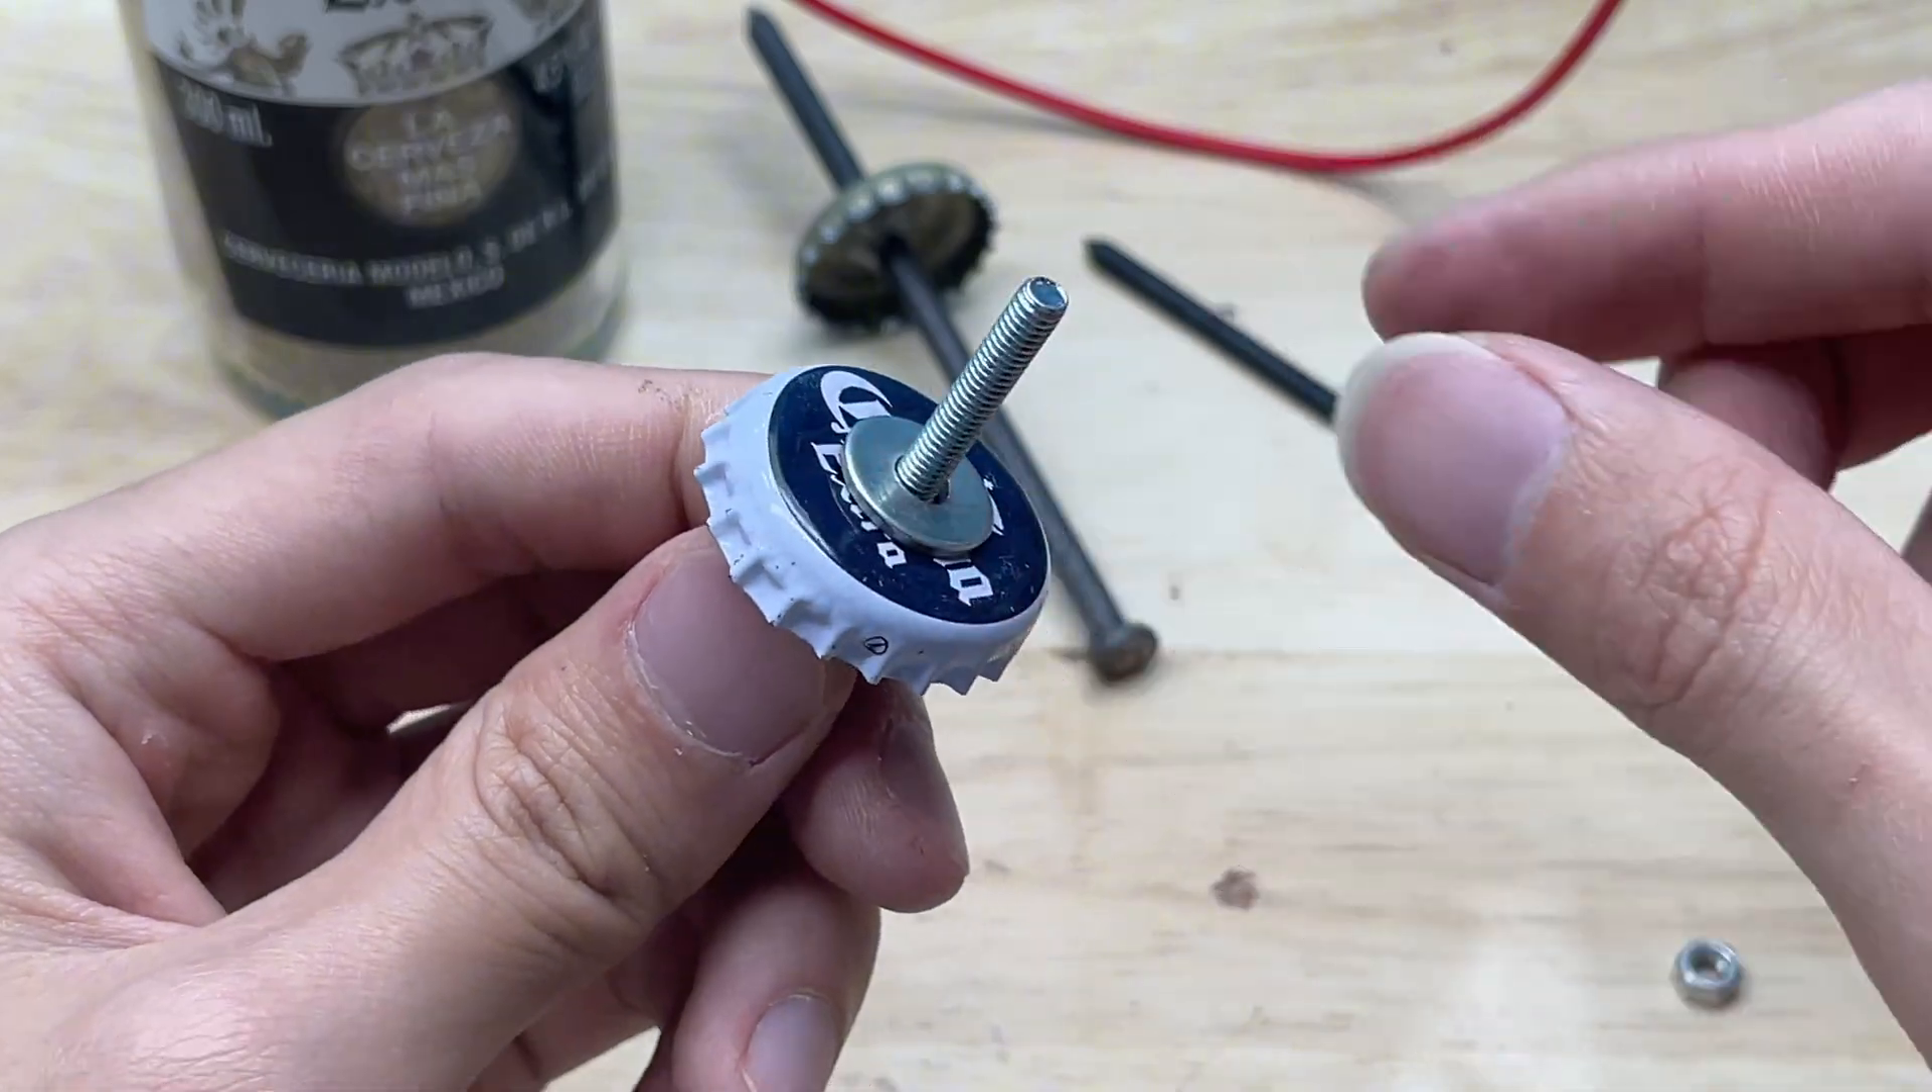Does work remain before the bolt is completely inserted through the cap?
No.